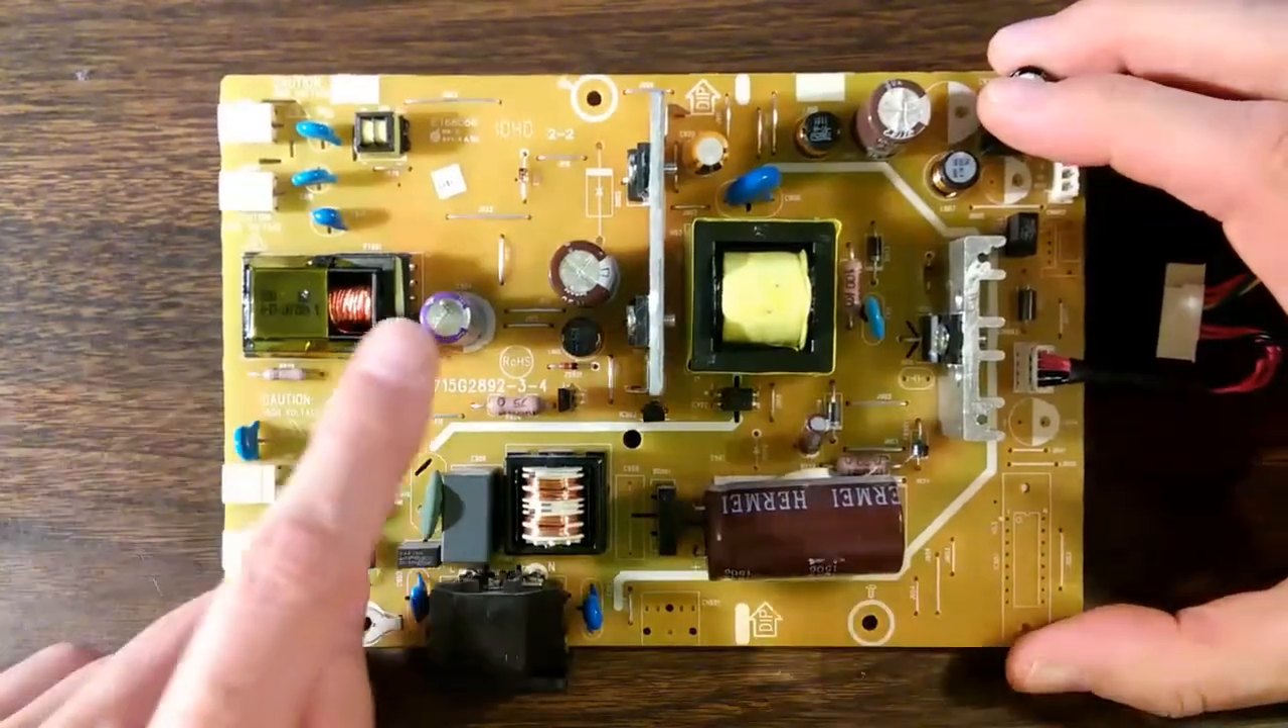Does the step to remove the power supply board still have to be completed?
No.